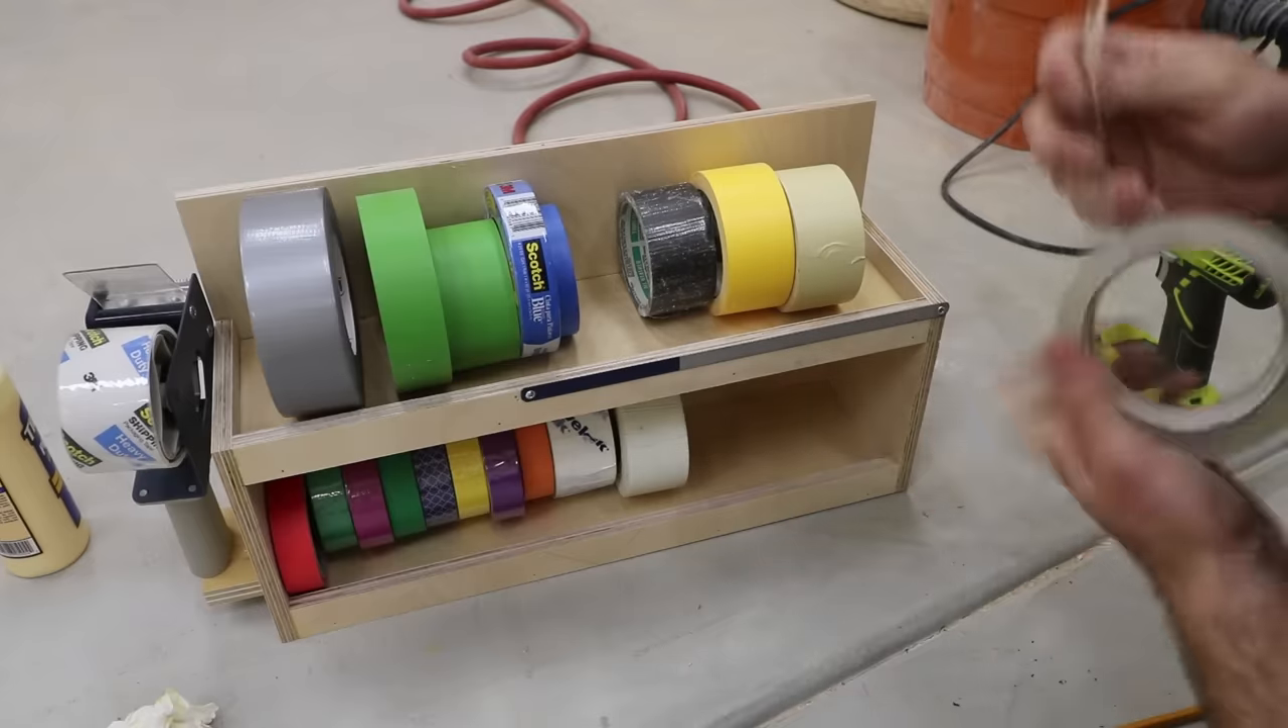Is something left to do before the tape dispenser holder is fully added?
No.